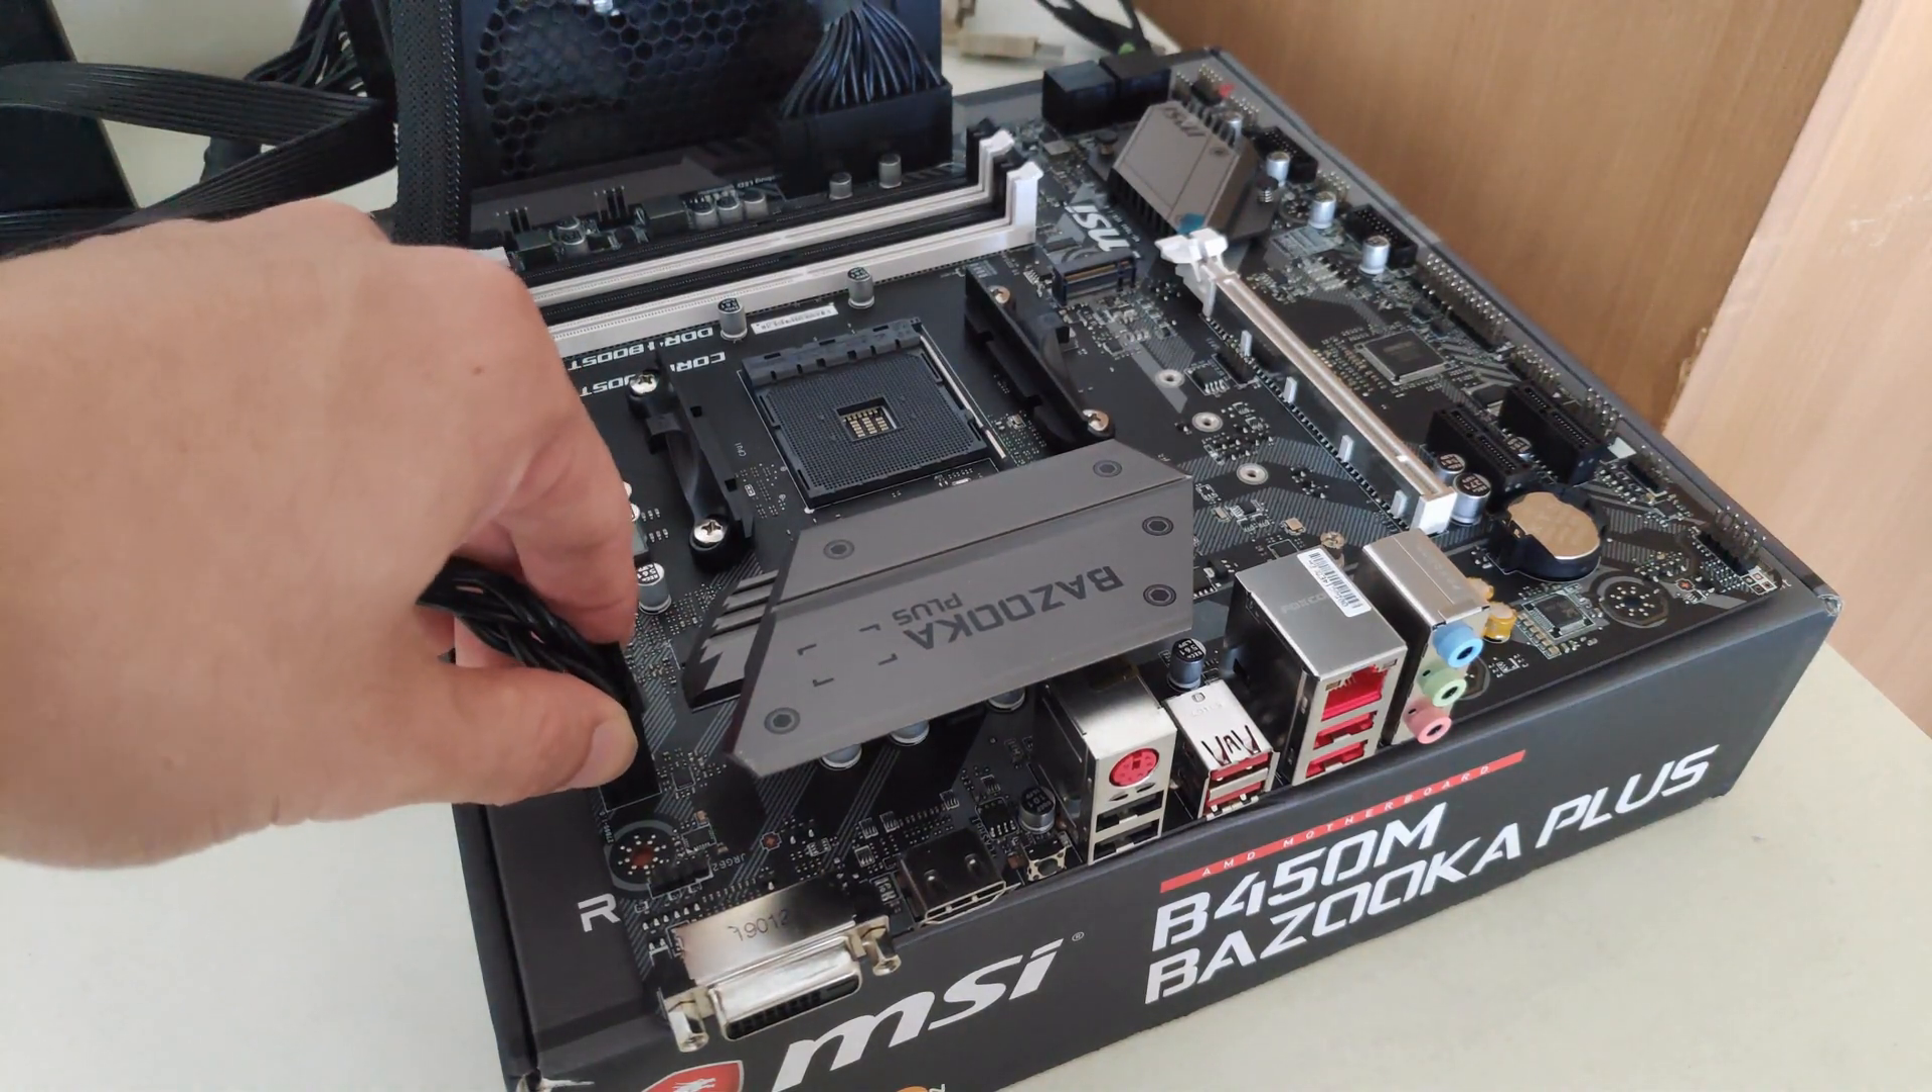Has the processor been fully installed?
No.